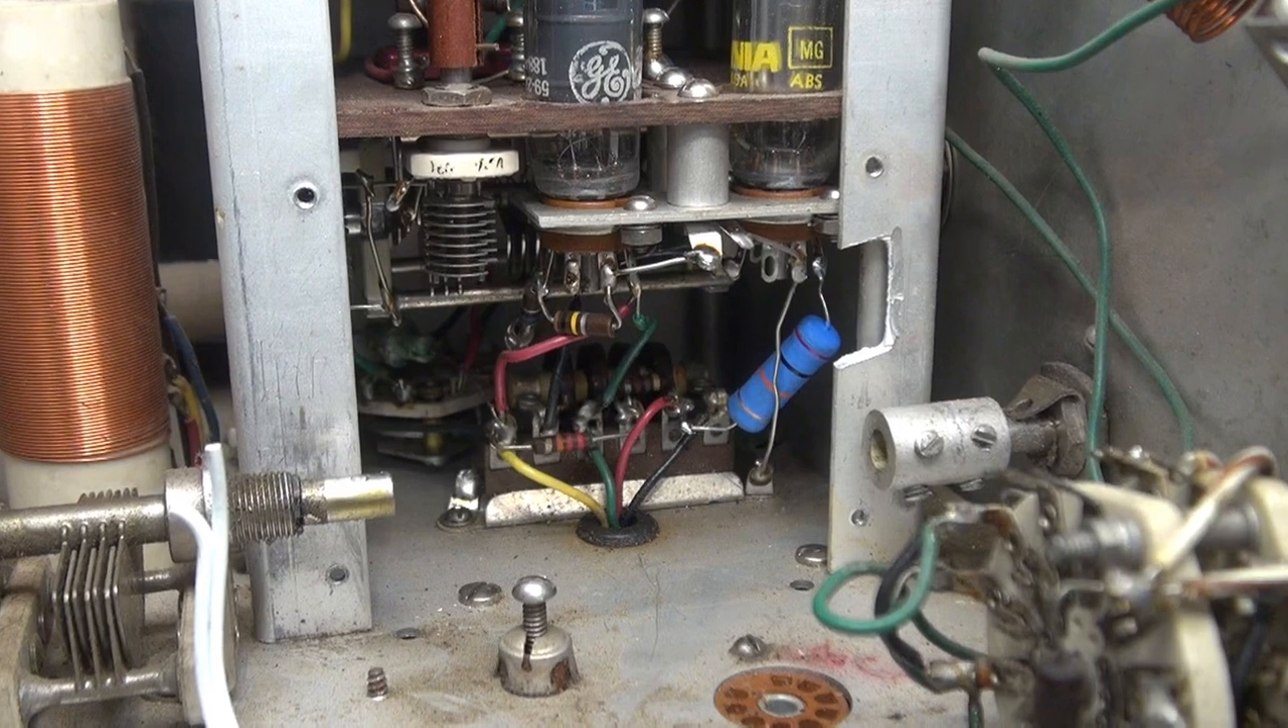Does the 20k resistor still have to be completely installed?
No.